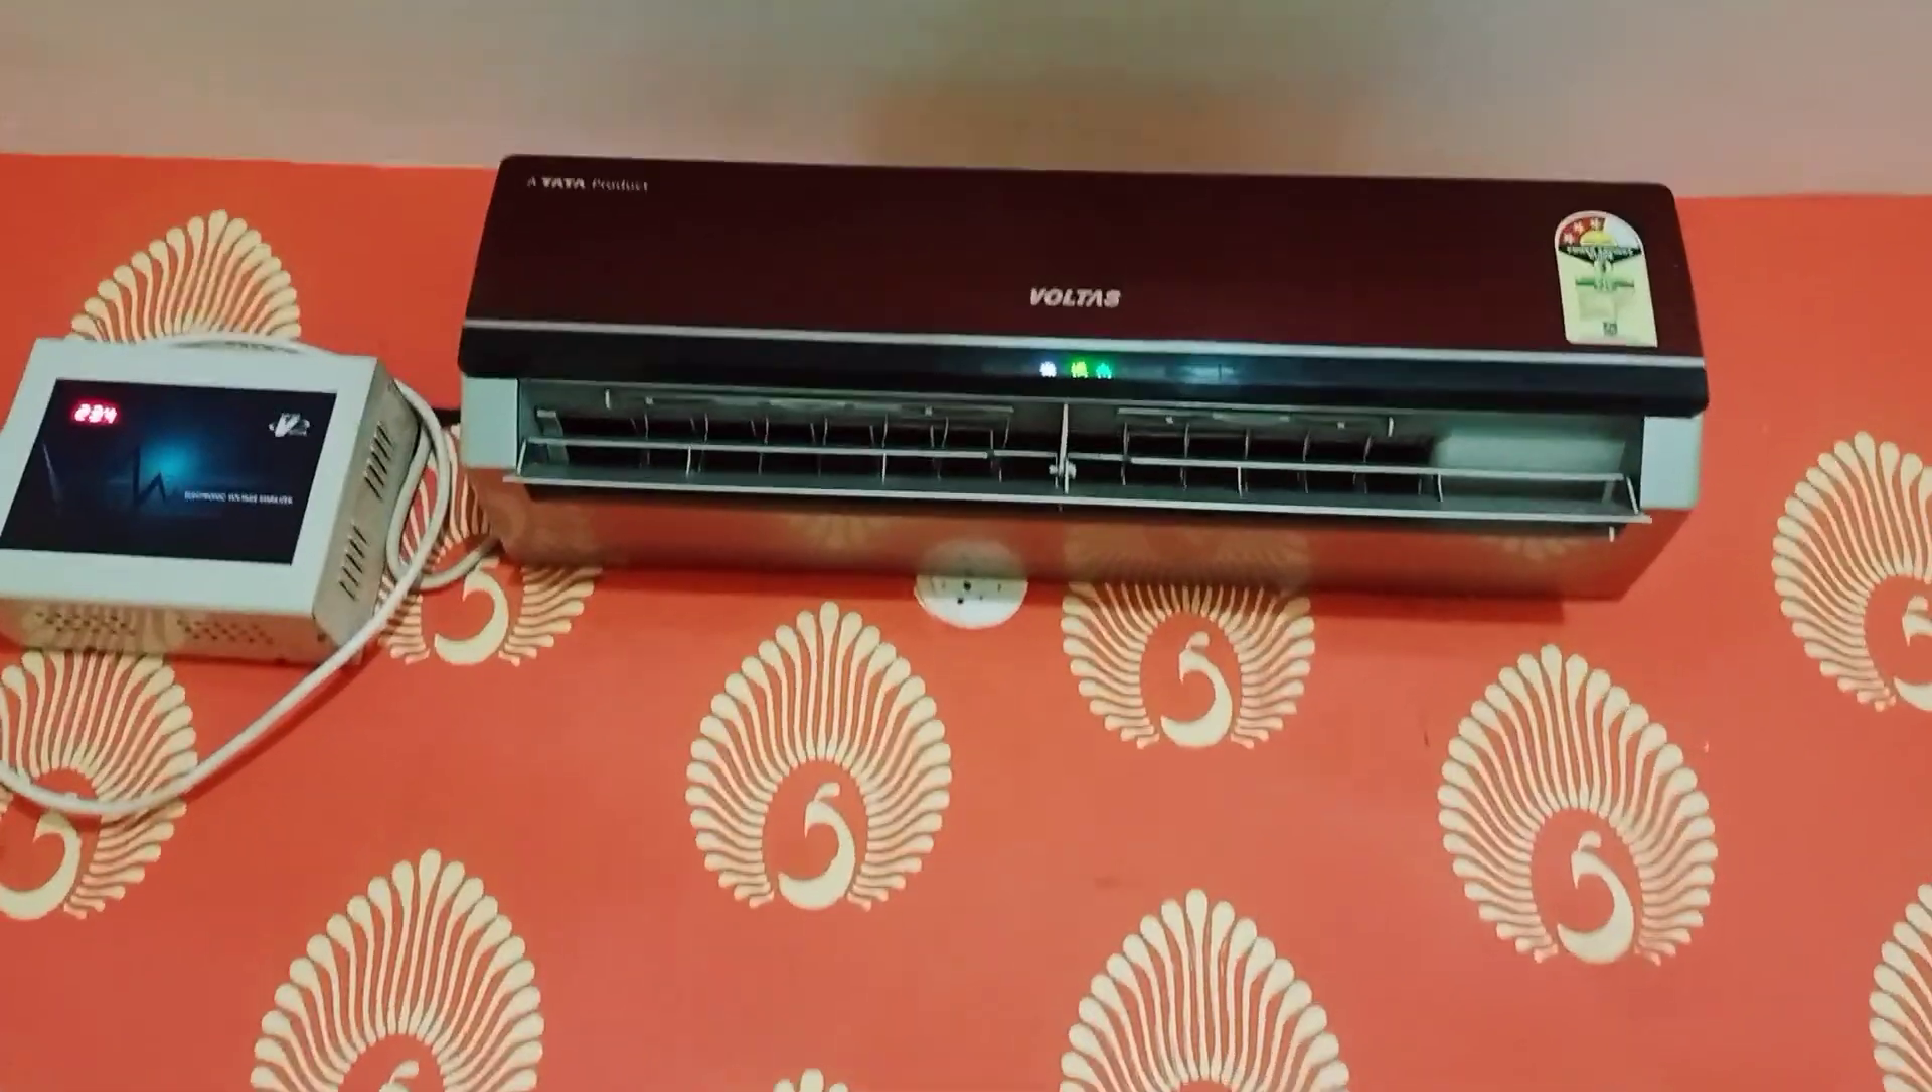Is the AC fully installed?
Yes.